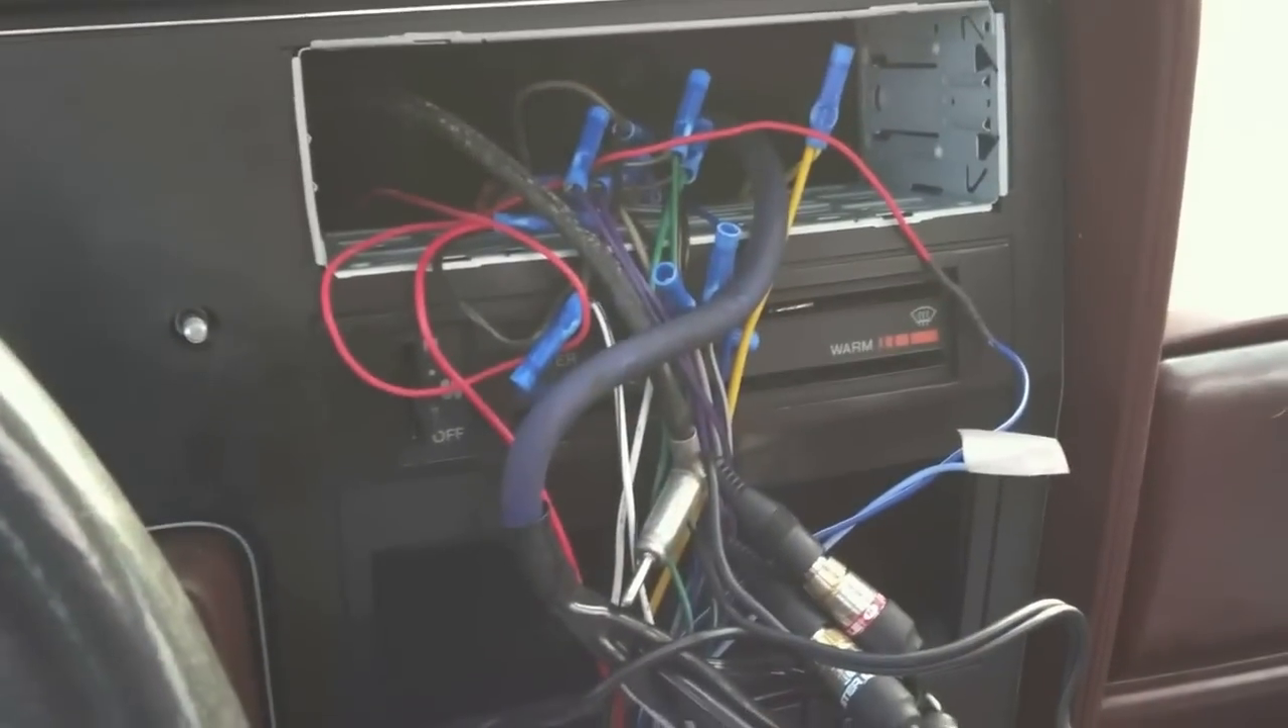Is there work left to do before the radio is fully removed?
No.